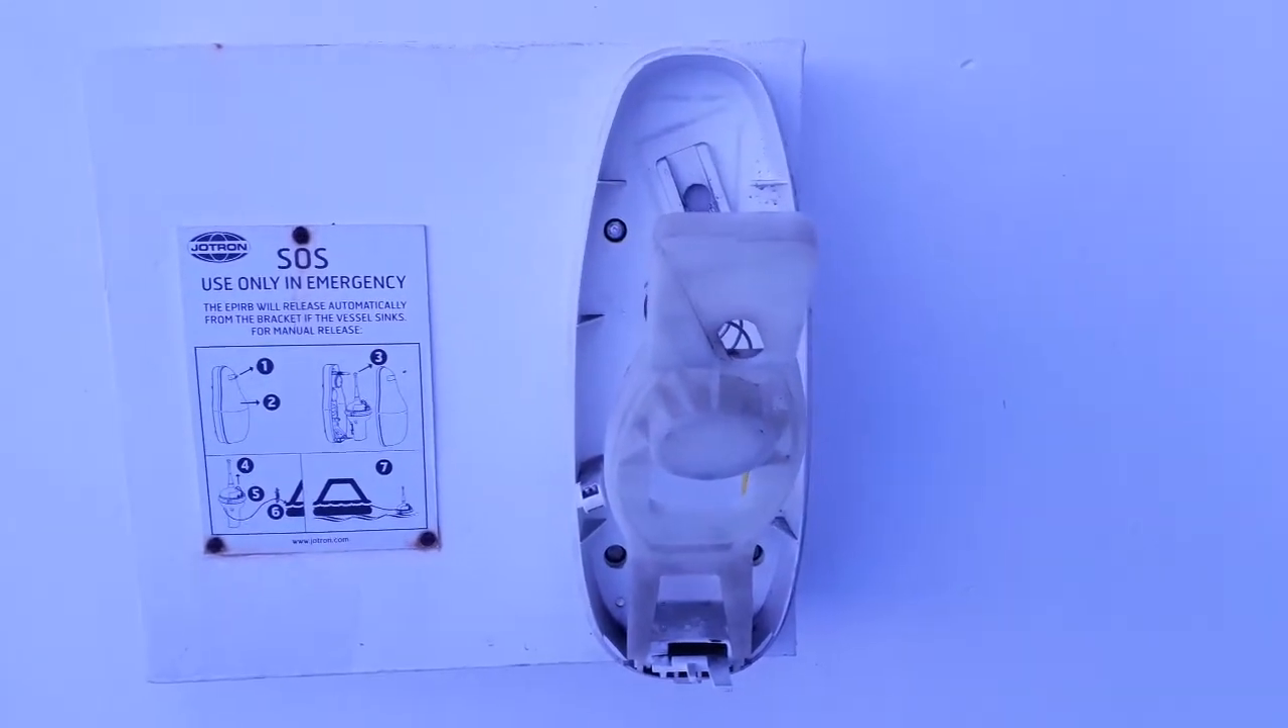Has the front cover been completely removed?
Yes.